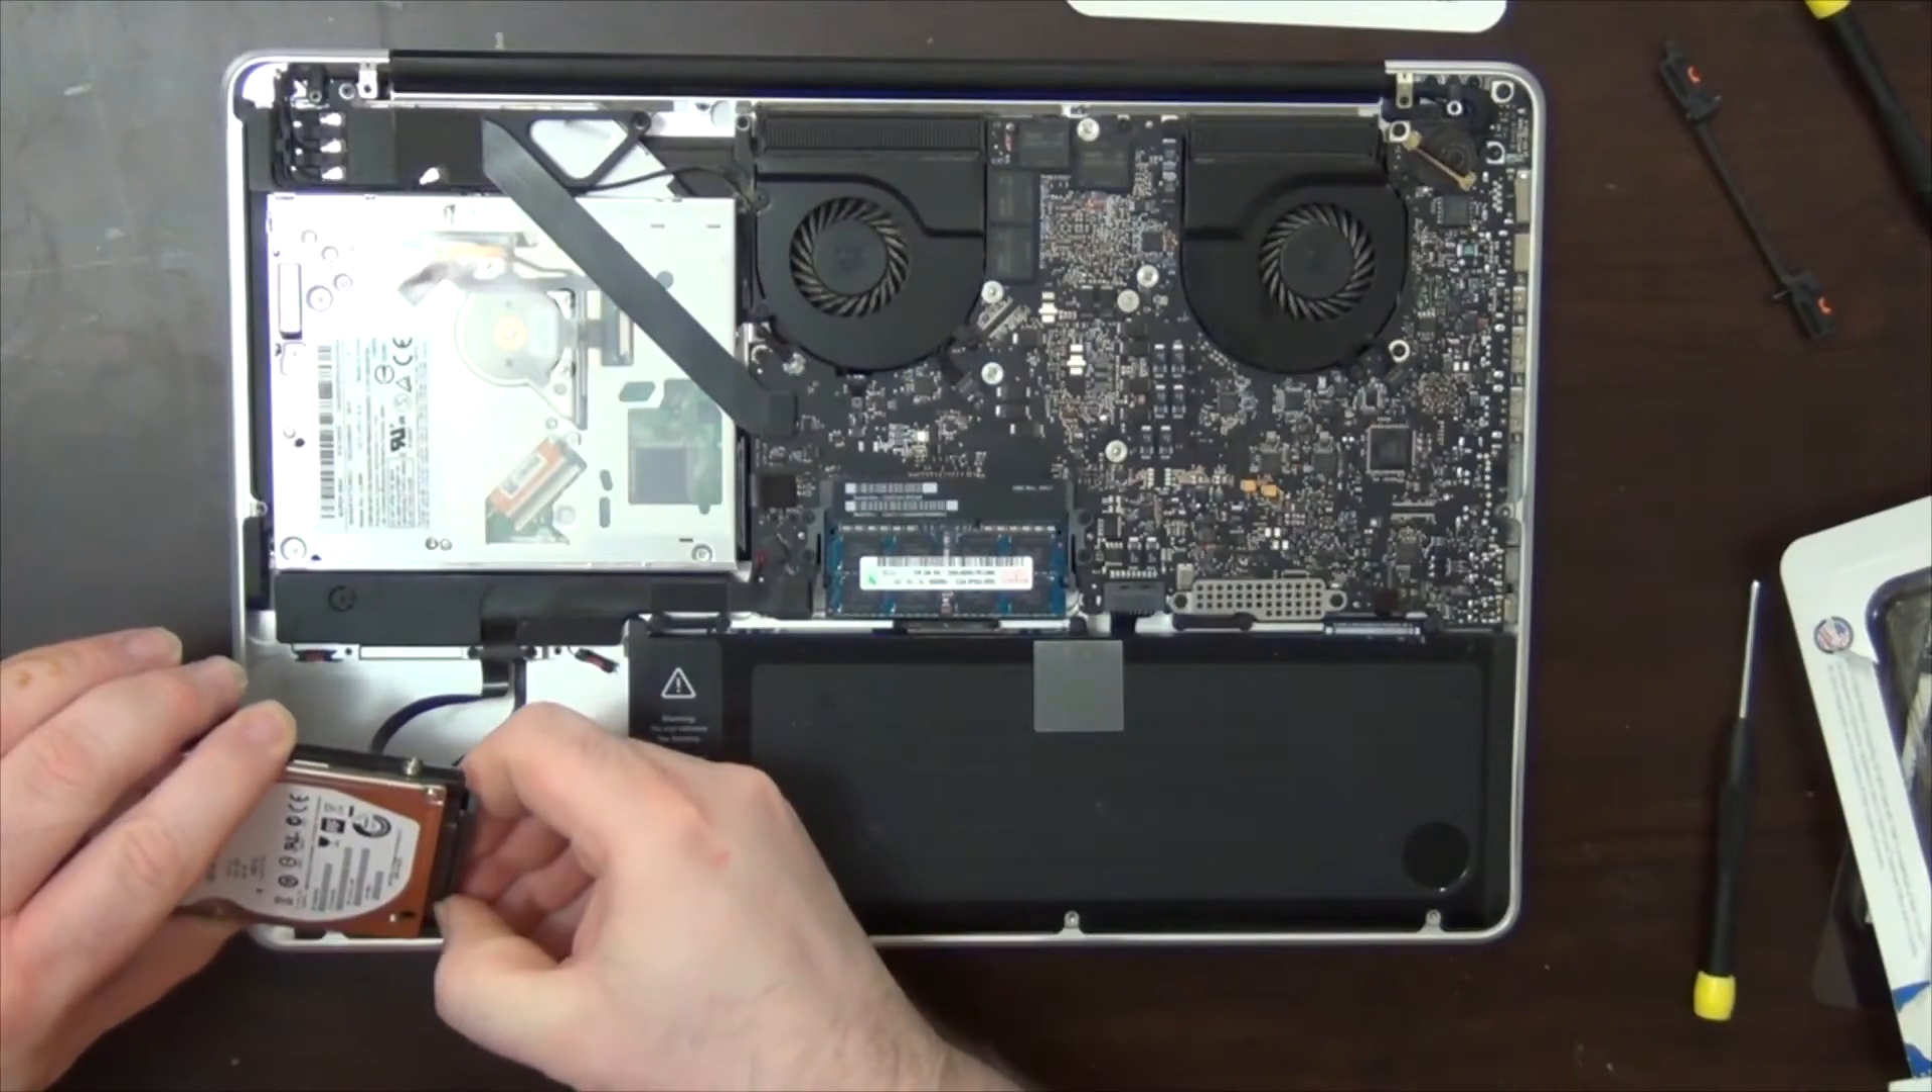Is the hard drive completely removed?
No.